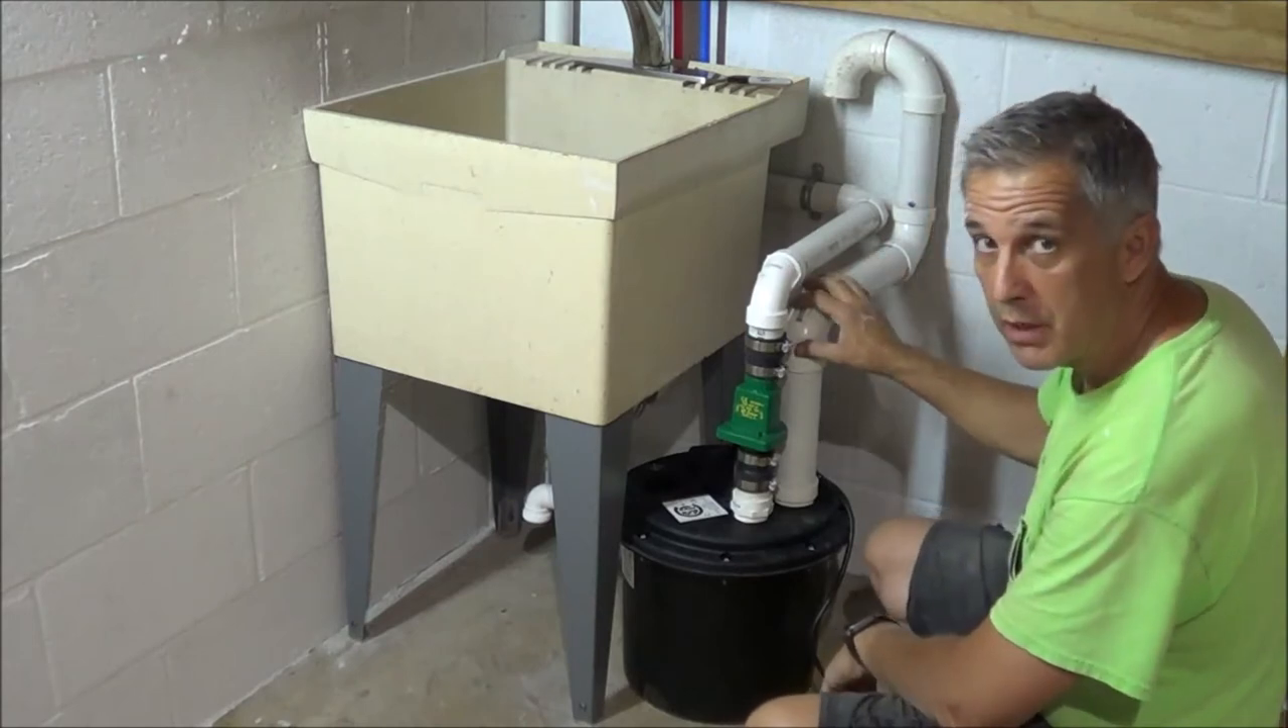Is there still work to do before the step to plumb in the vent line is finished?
No.